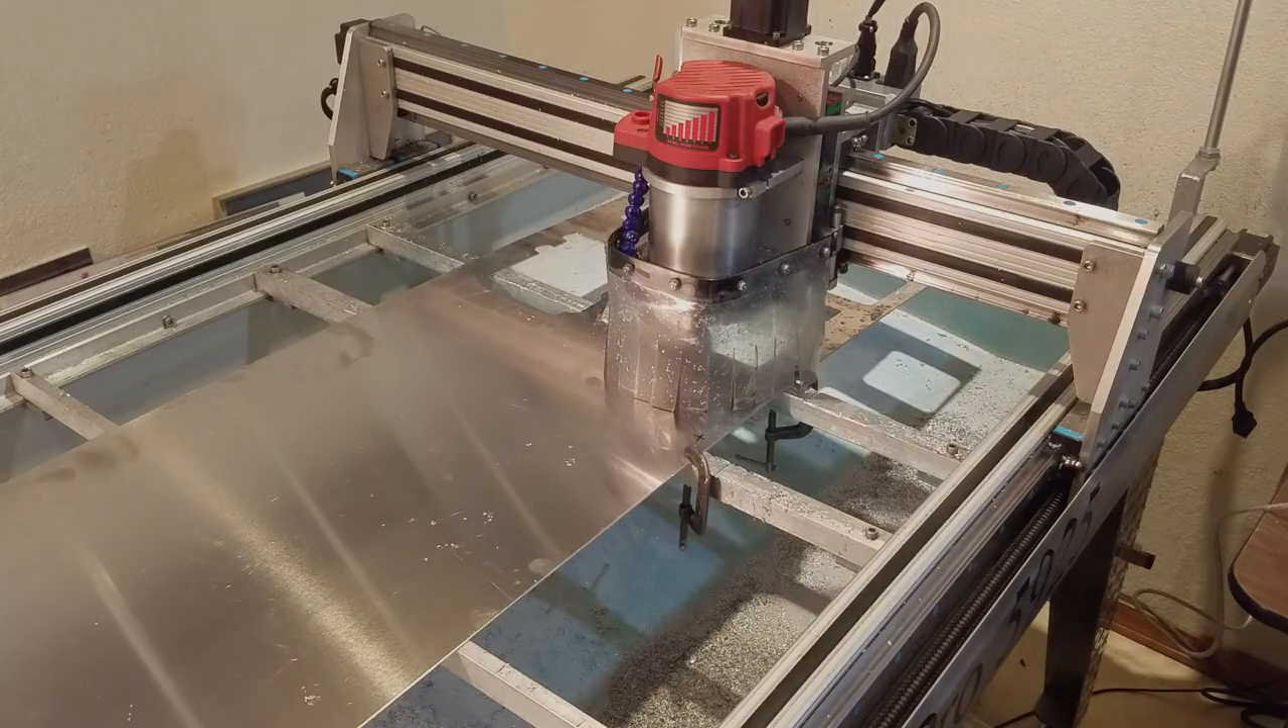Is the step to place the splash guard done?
Yes.